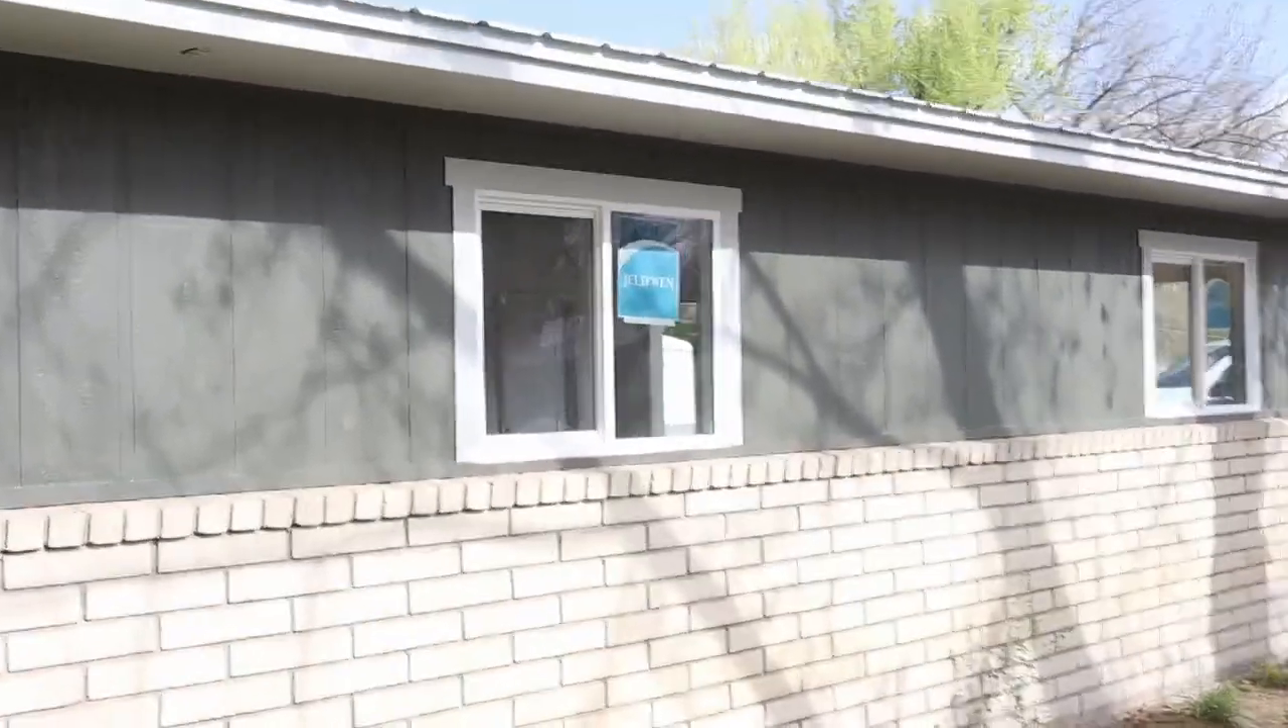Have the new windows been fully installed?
Yes.